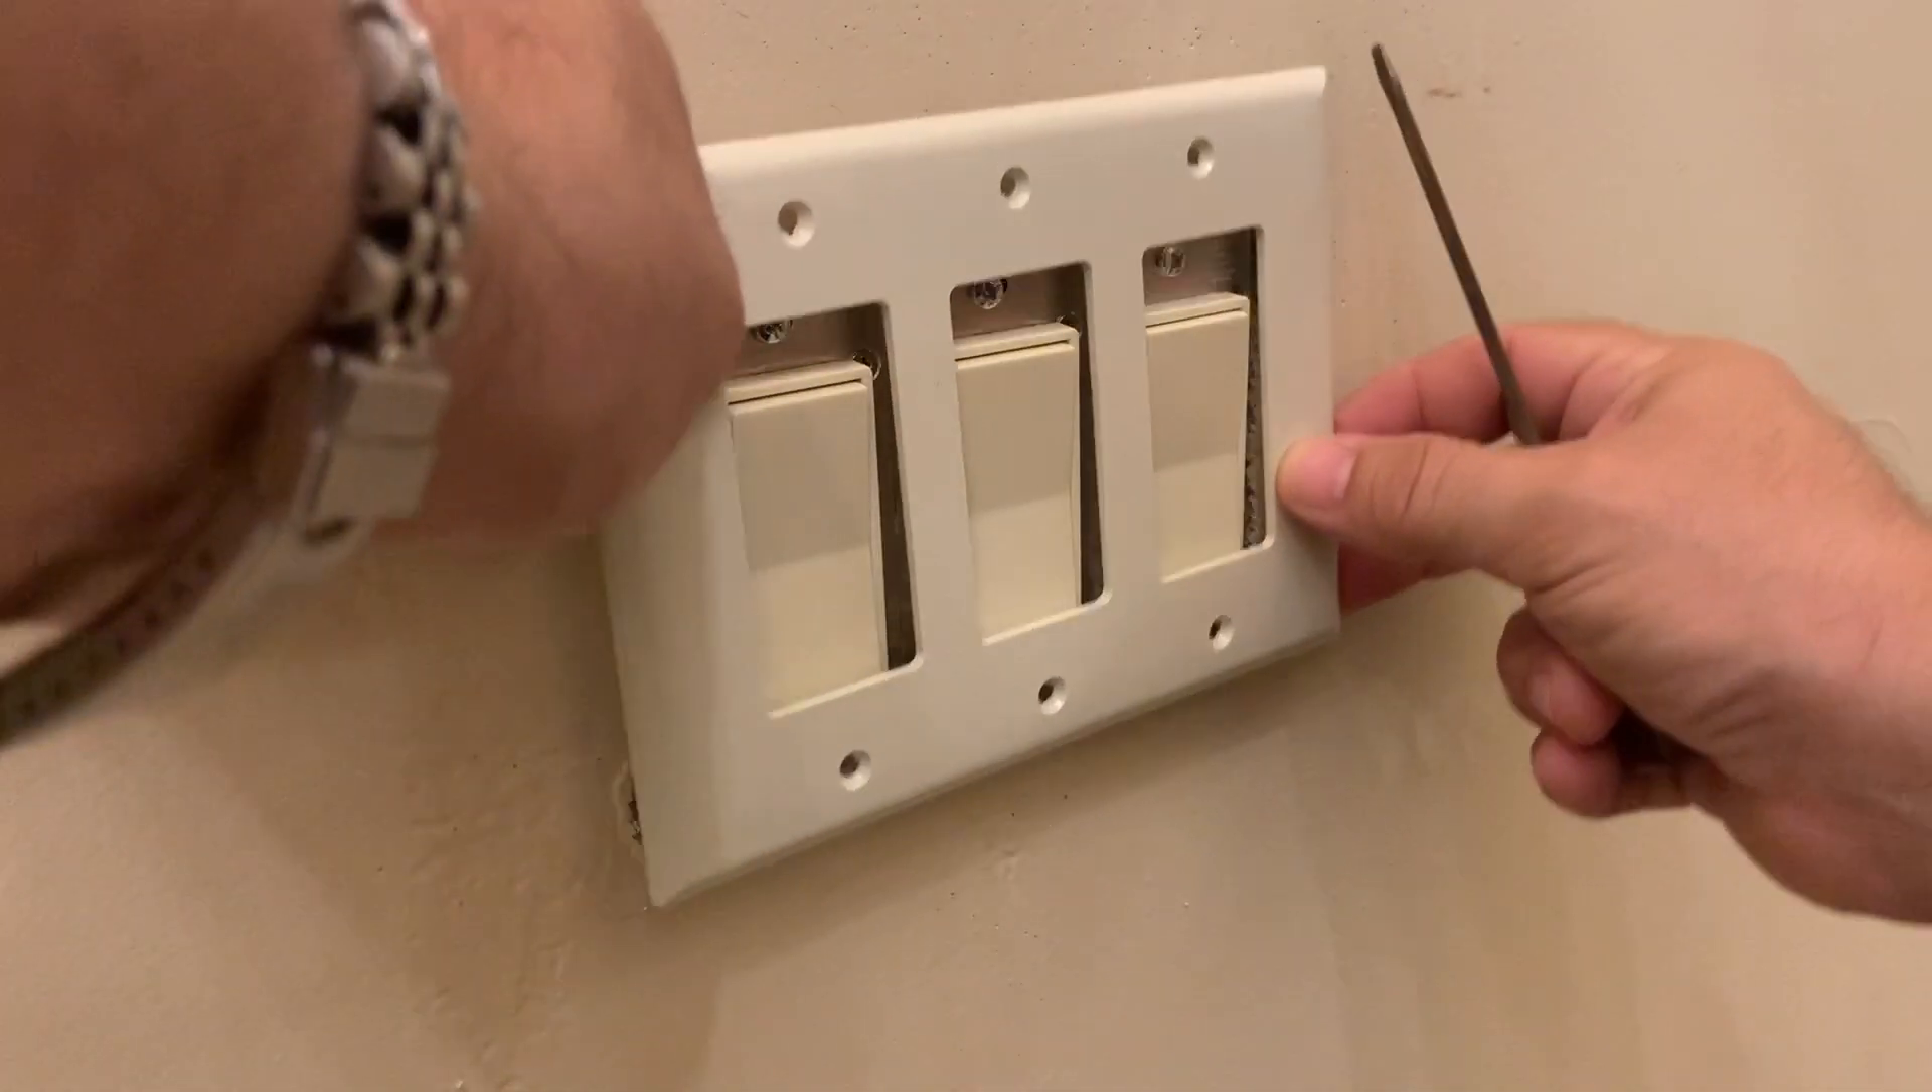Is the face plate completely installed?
No.